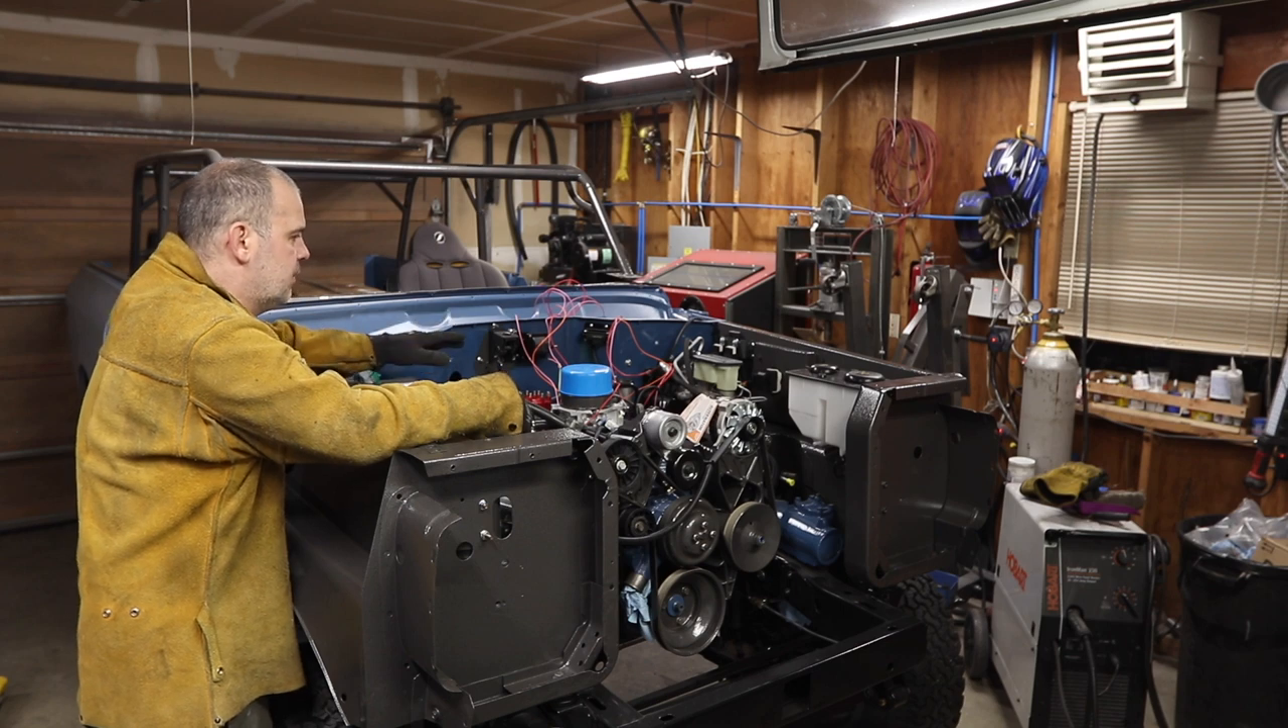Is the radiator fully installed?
No.